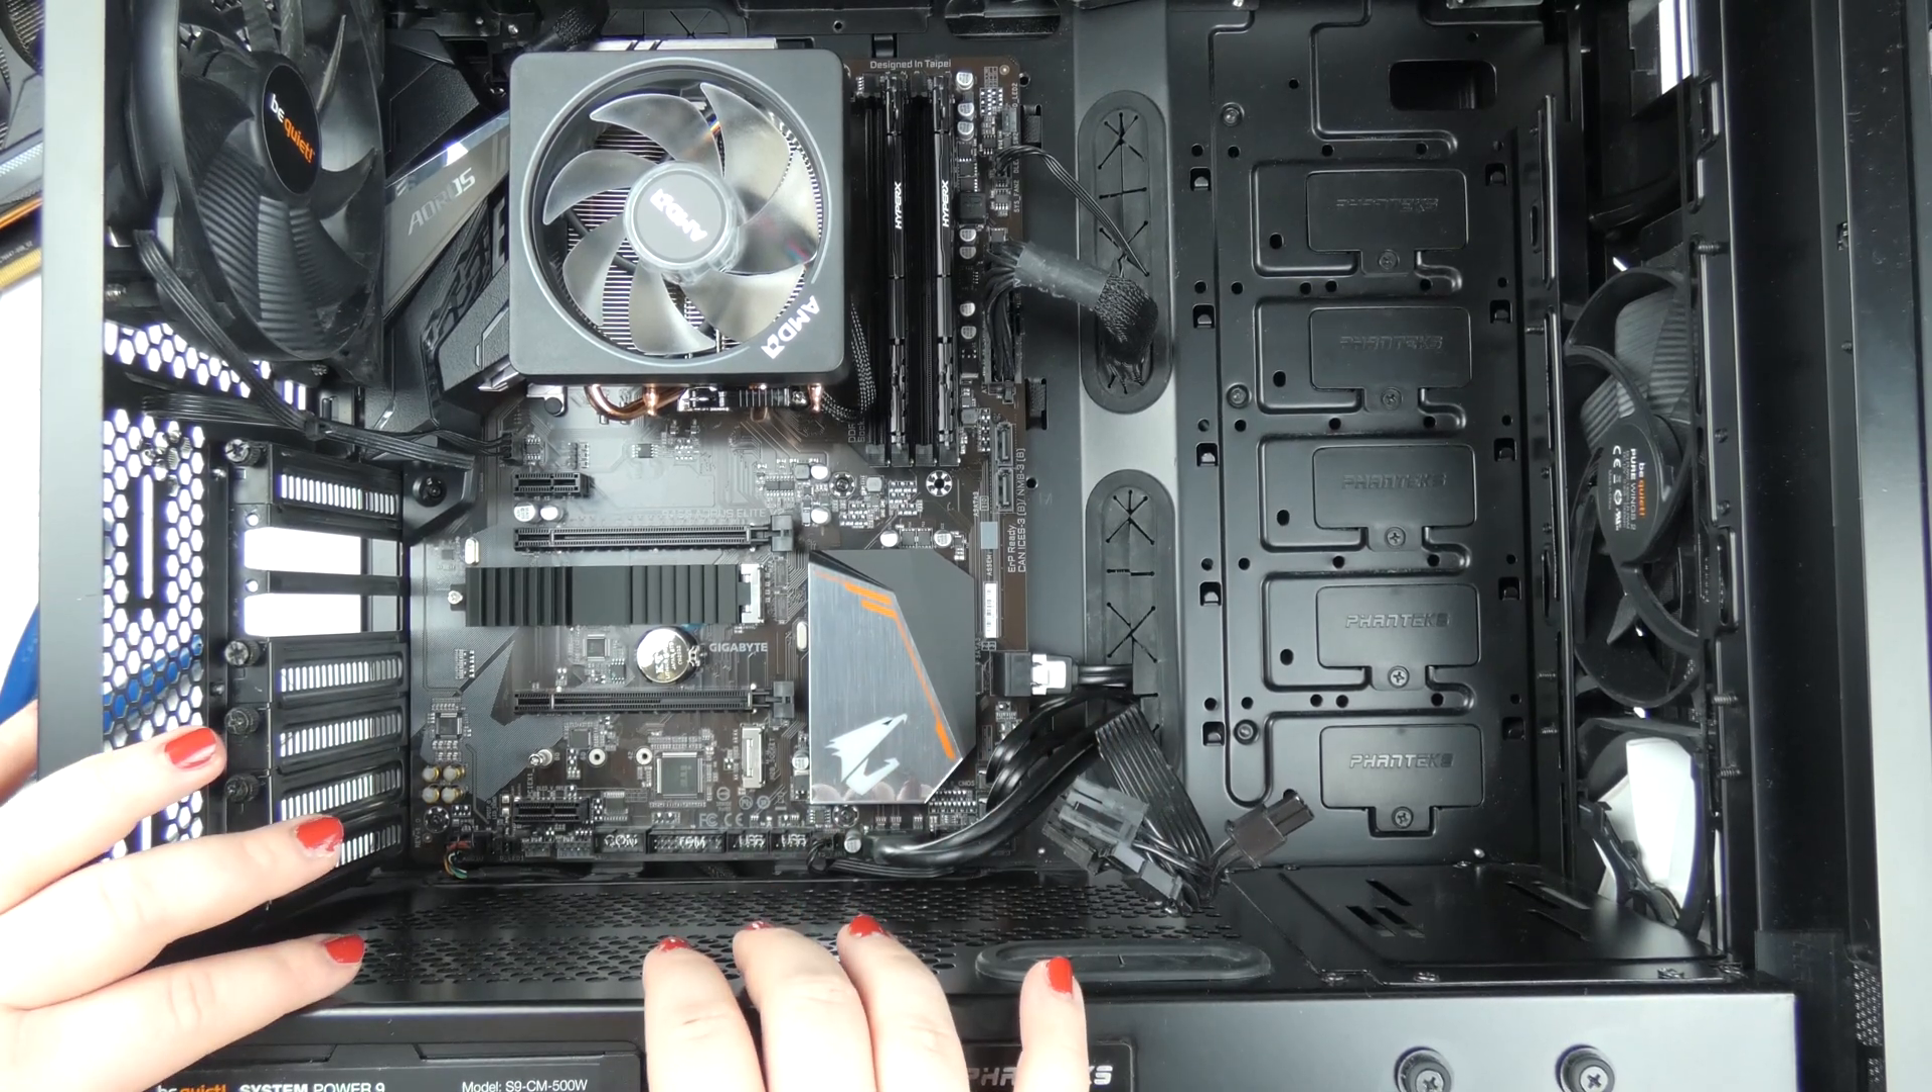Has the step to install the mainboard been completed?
Yes.